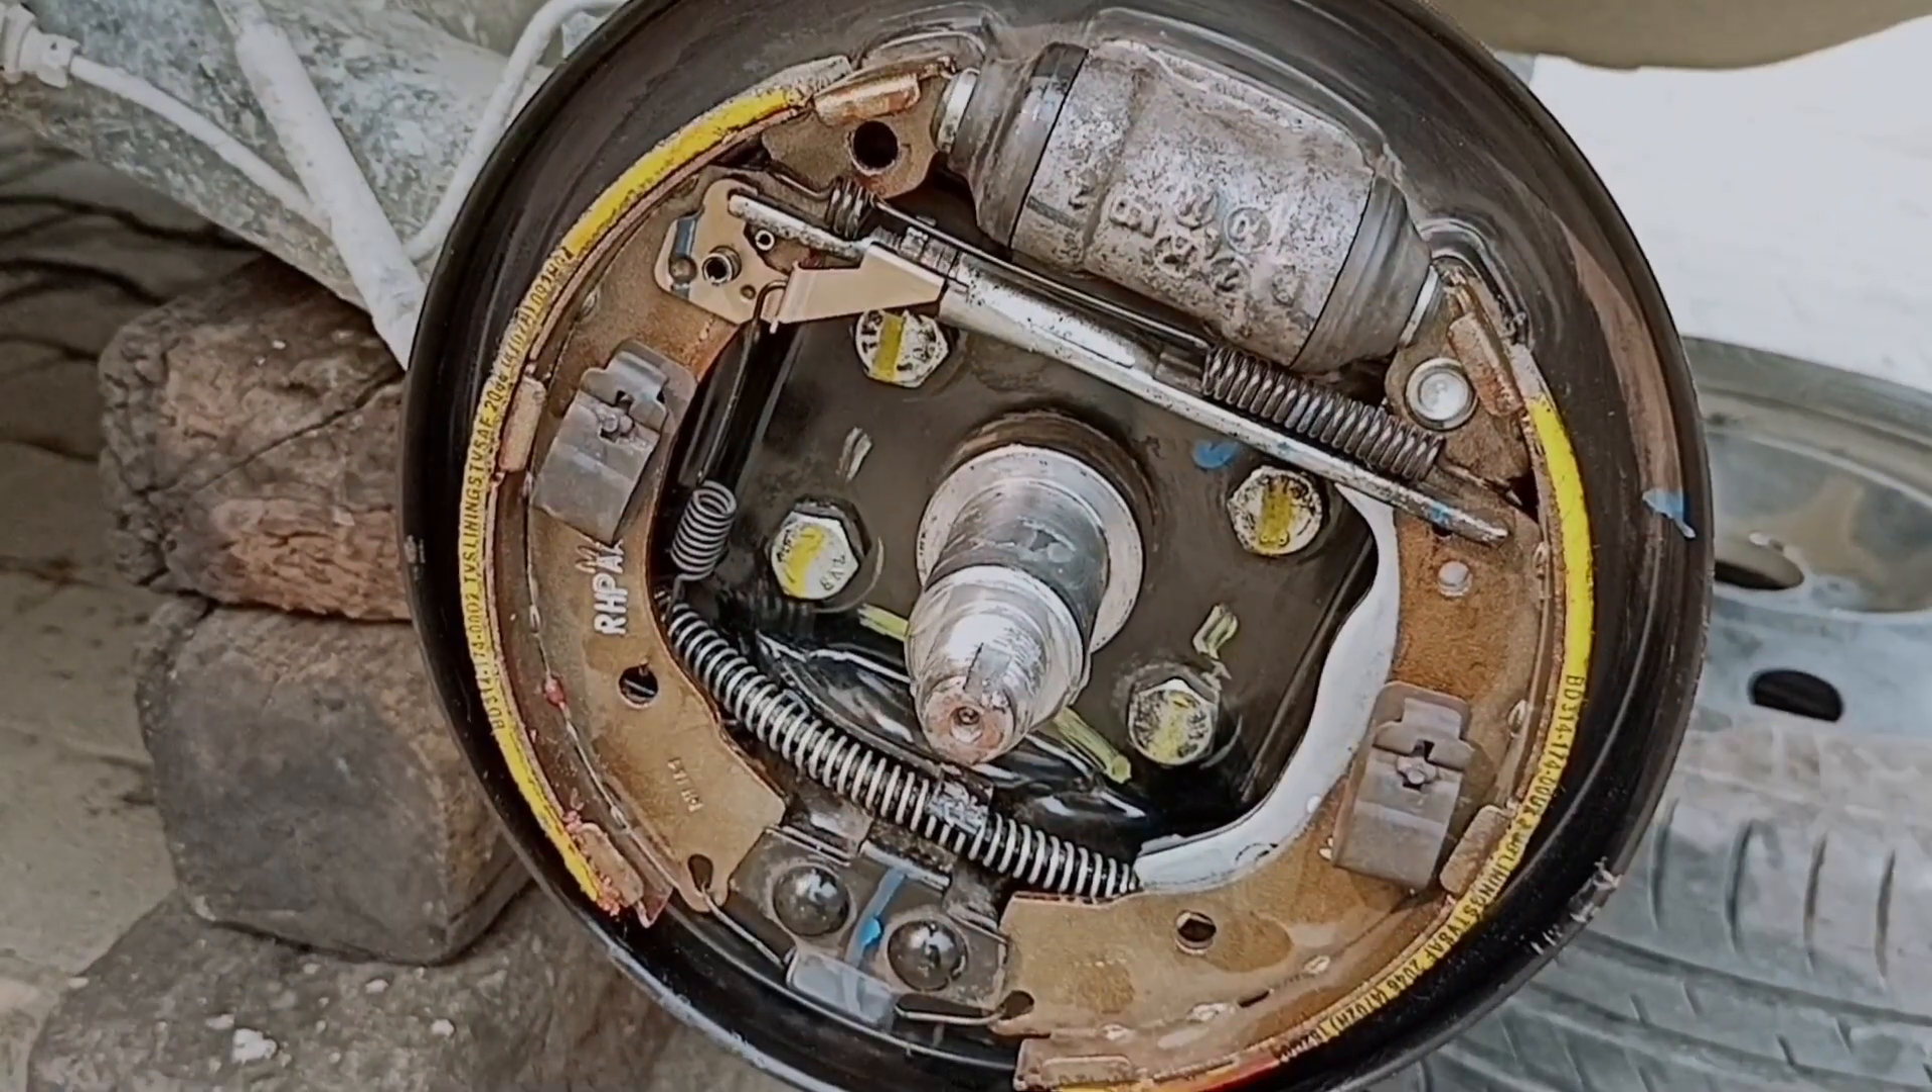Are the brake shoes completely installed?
Yes.